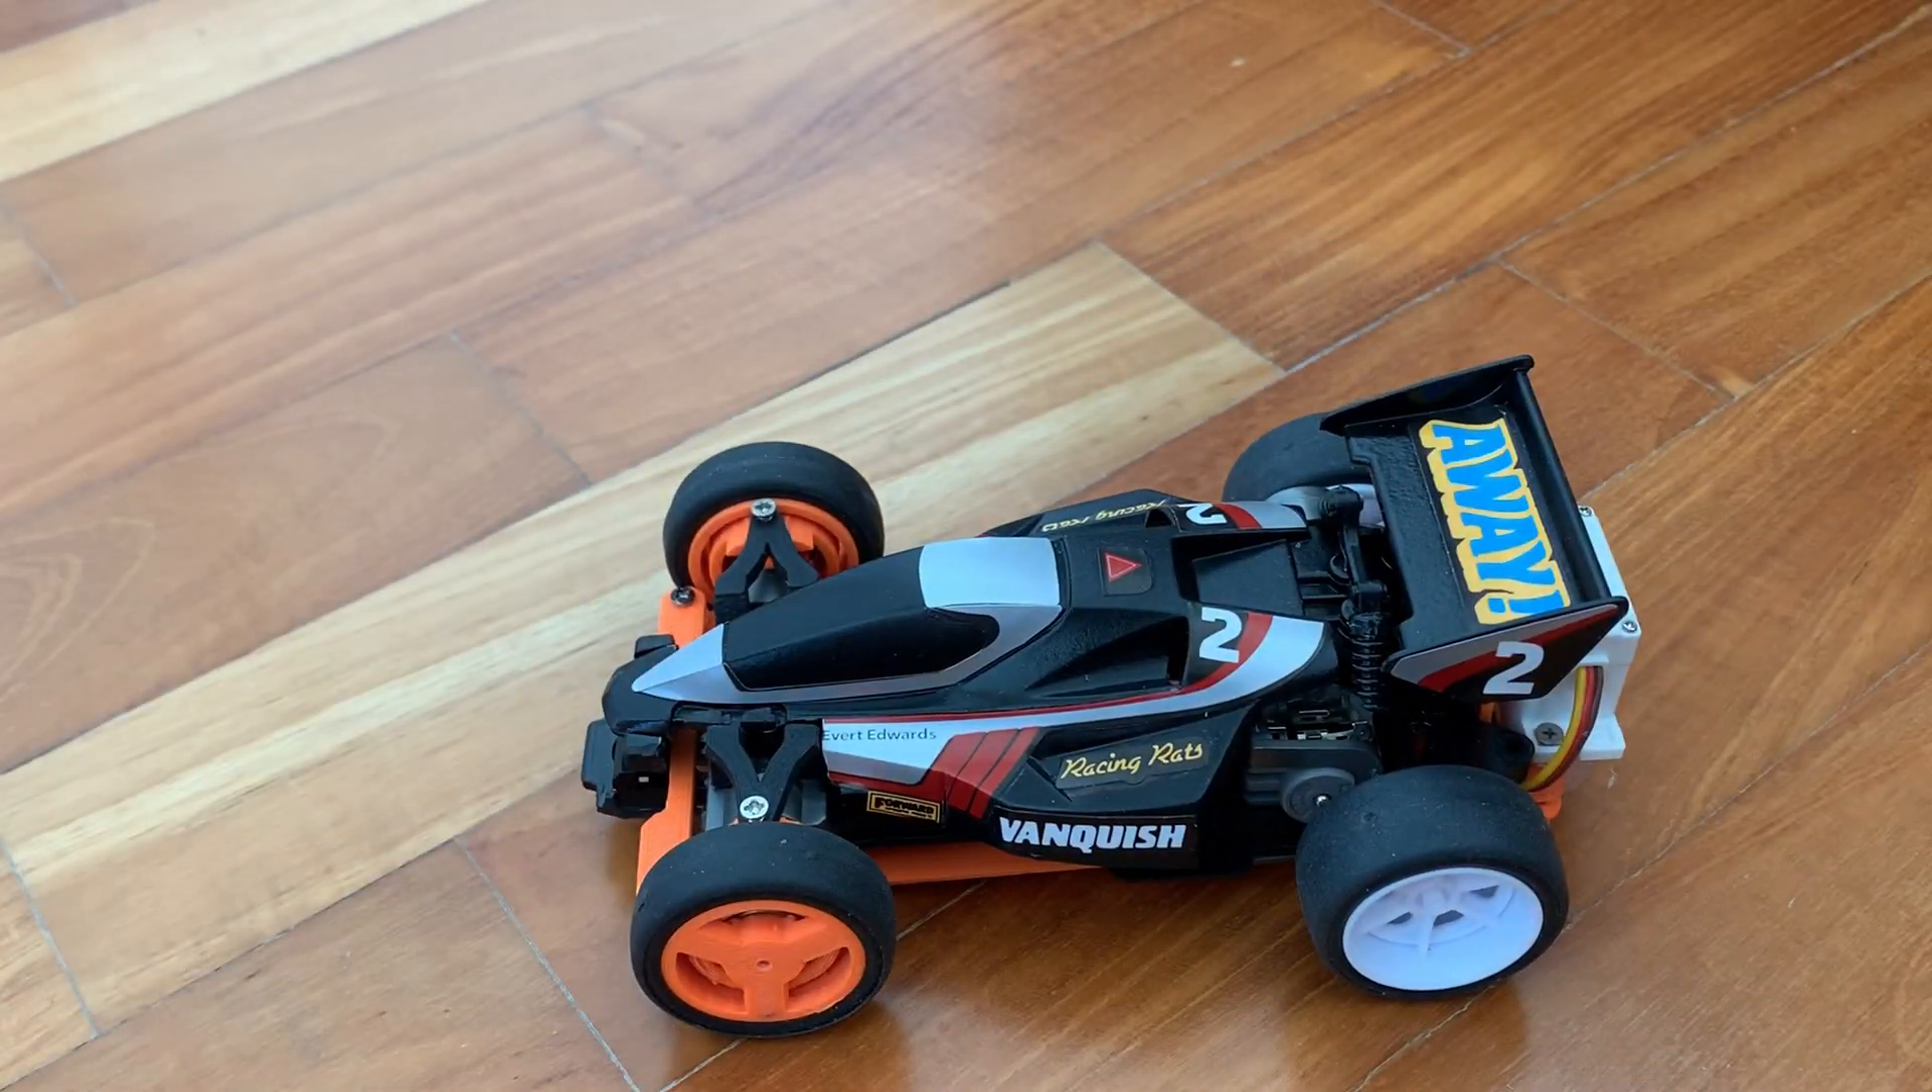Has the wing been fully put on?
Yes.